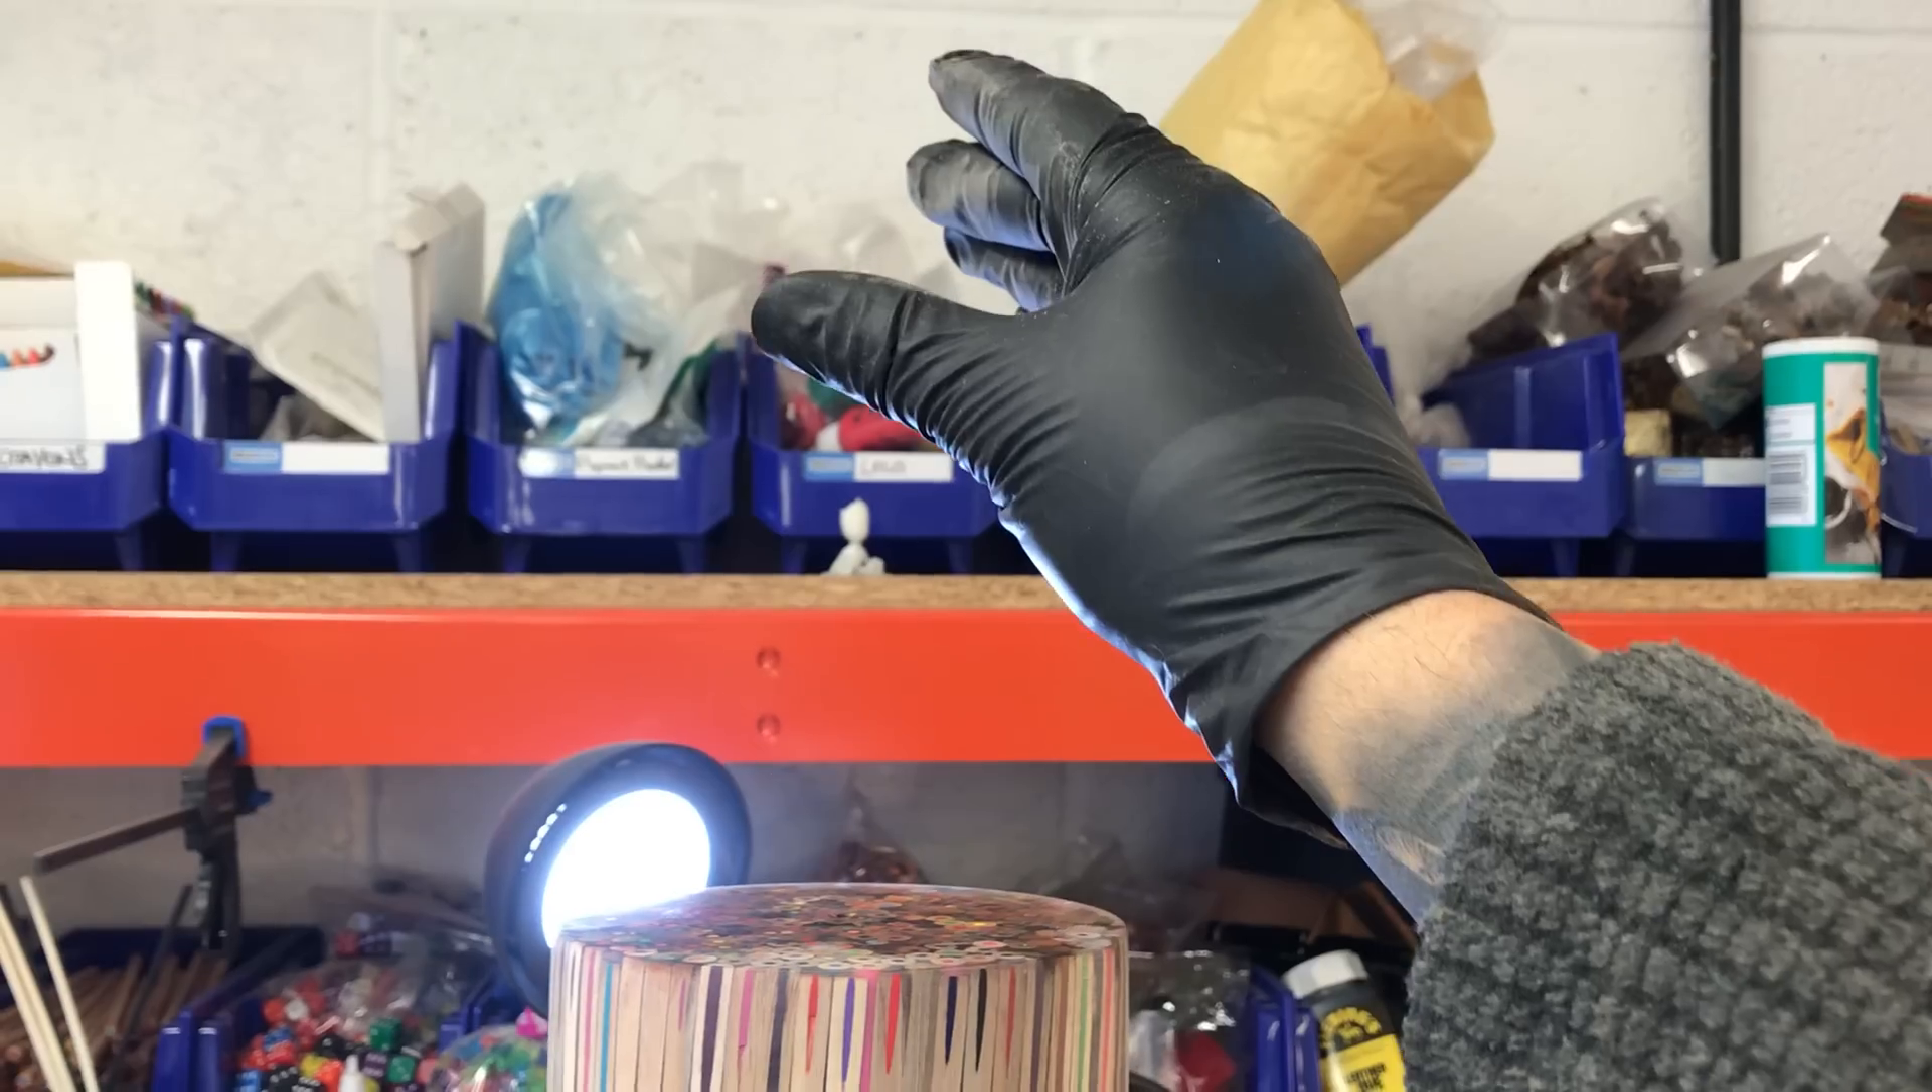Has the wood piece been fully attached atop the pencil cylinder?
No.